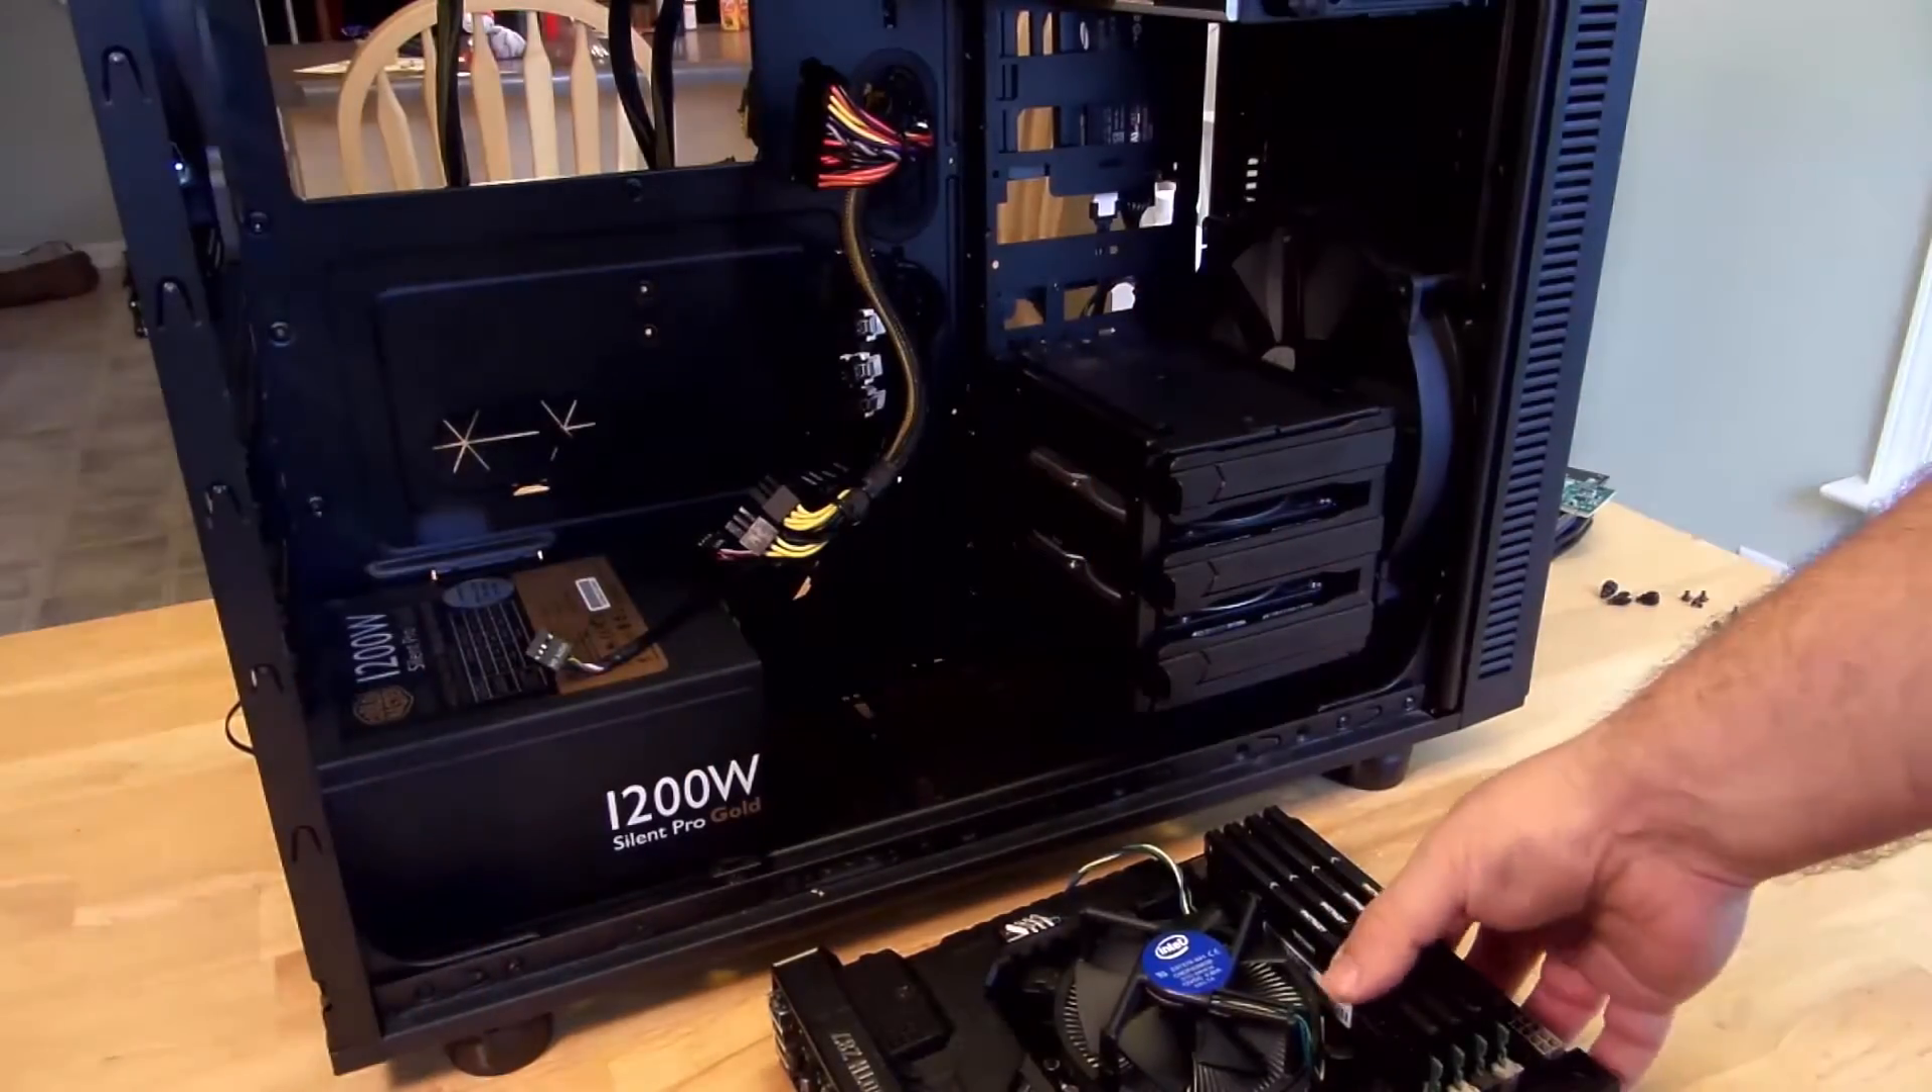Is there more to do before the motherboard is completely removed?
No.